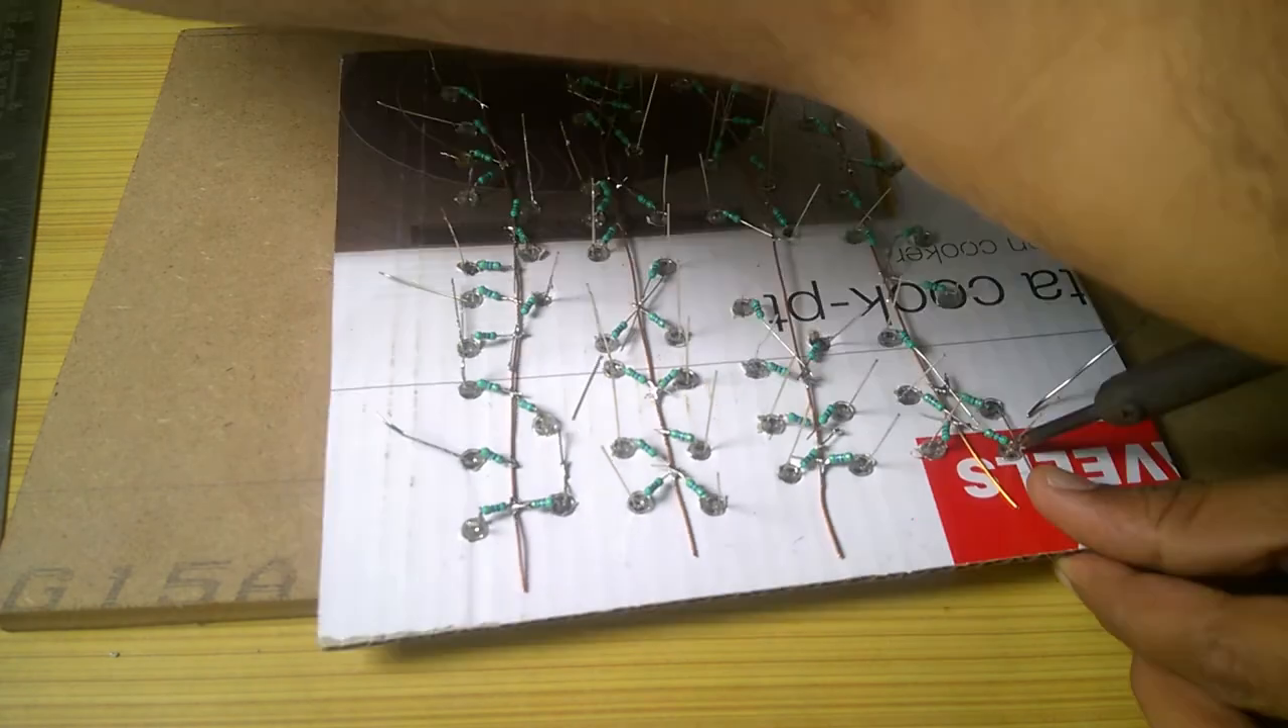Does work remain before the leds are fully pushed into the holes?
No.